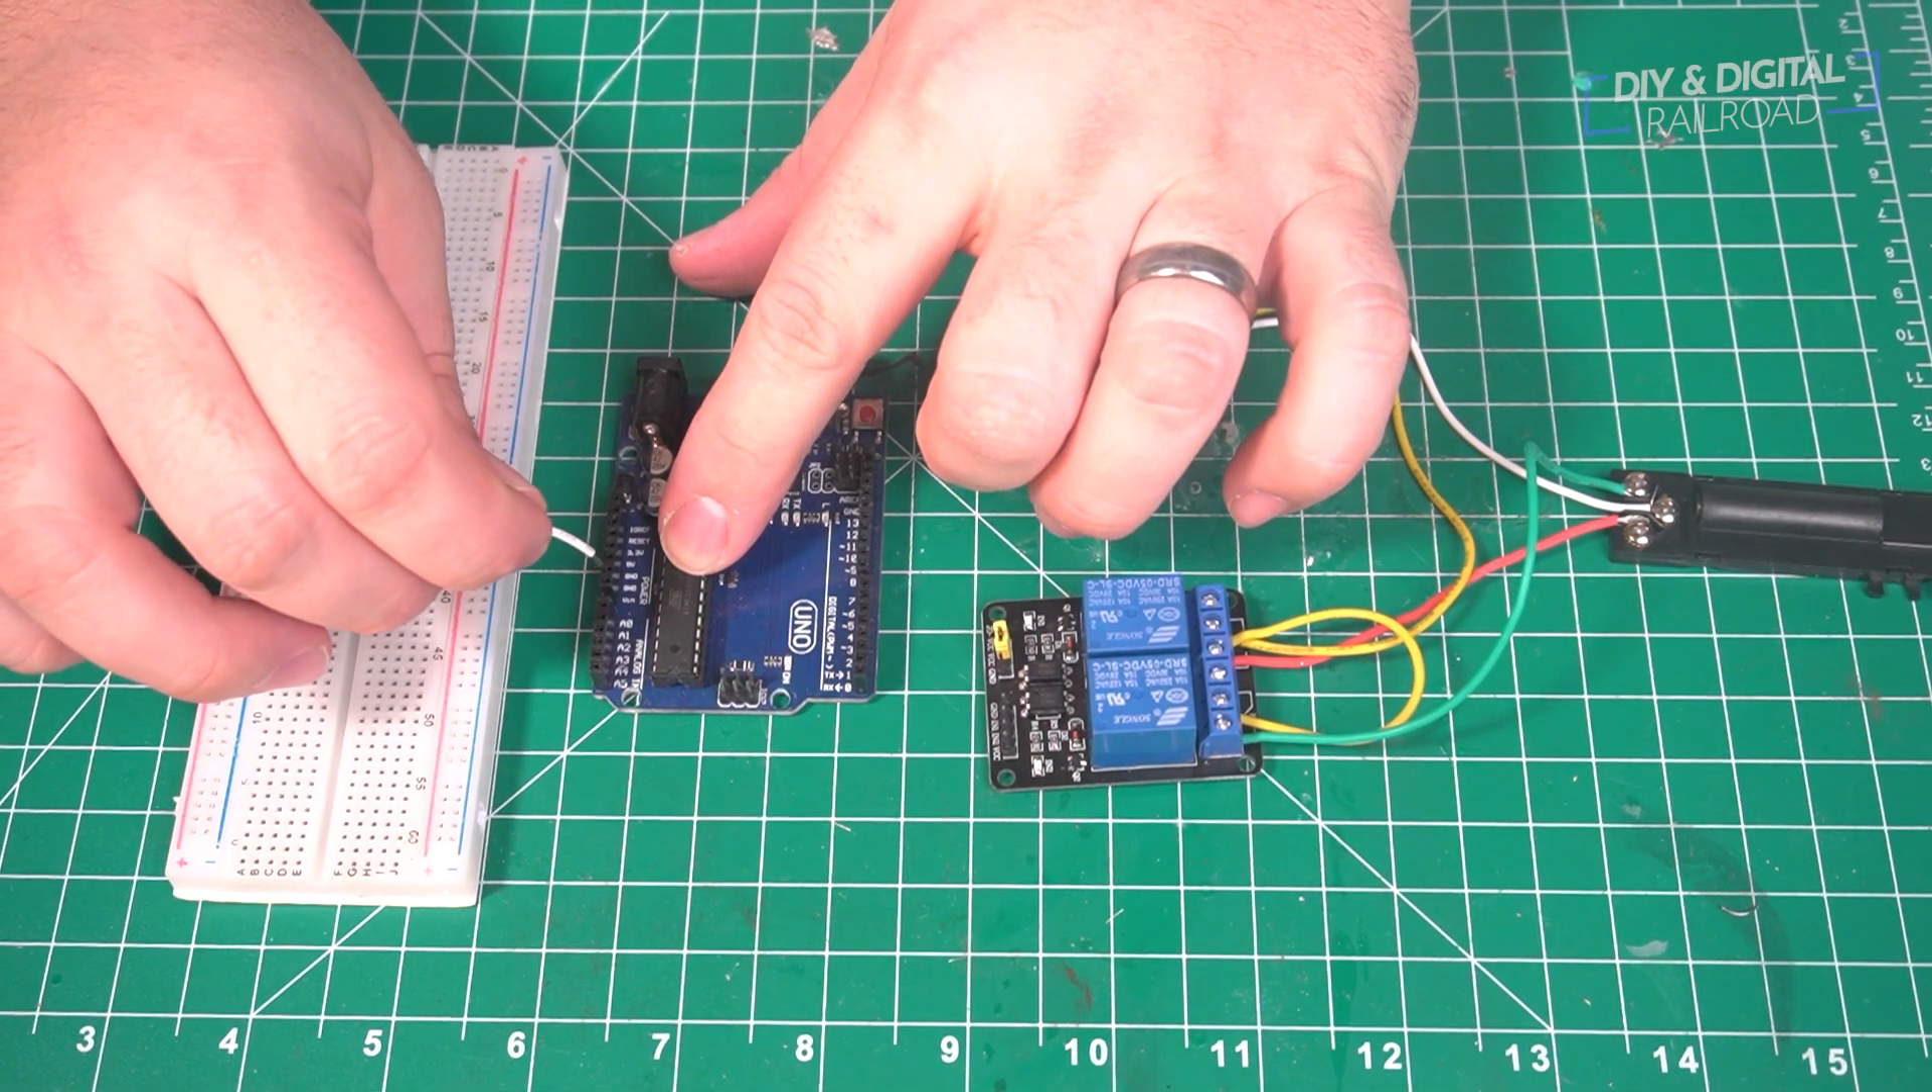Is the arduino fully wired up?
No.